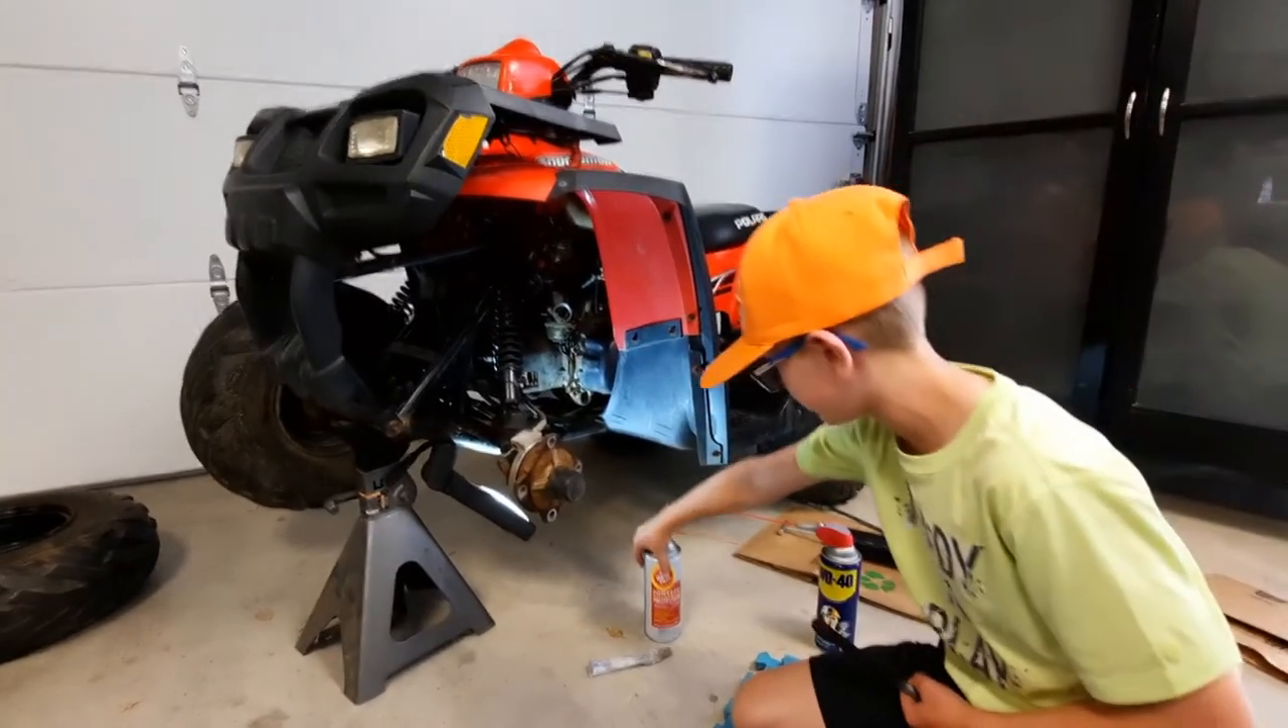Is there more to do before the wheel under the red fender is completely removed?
No.